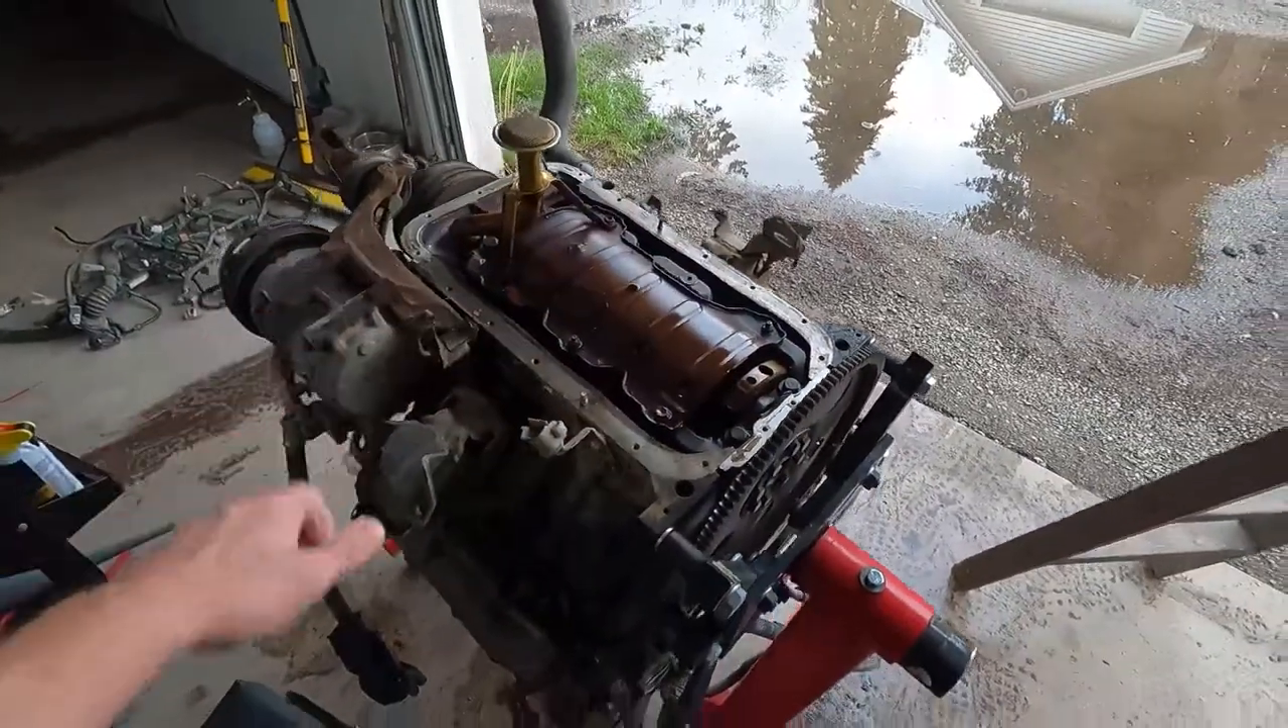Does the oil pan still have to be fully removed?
No.